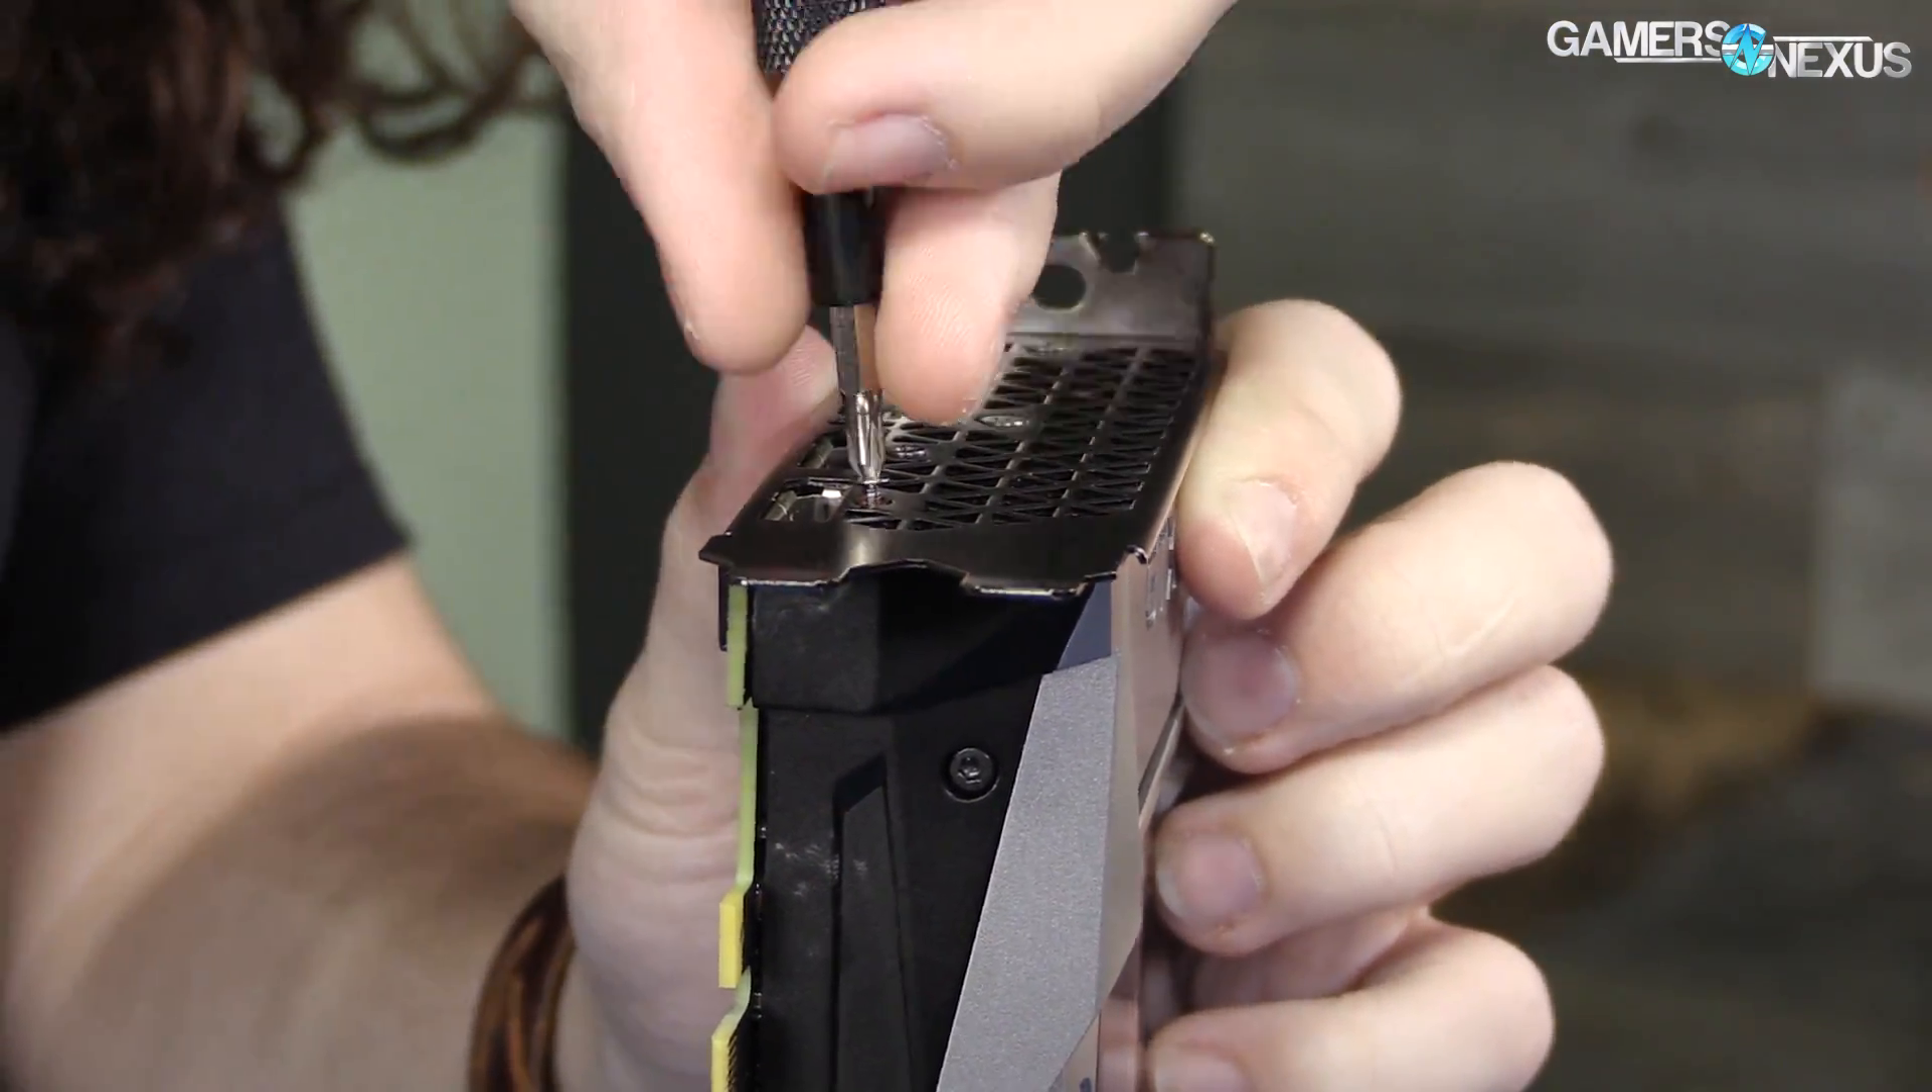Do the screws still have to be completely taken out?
Yes.